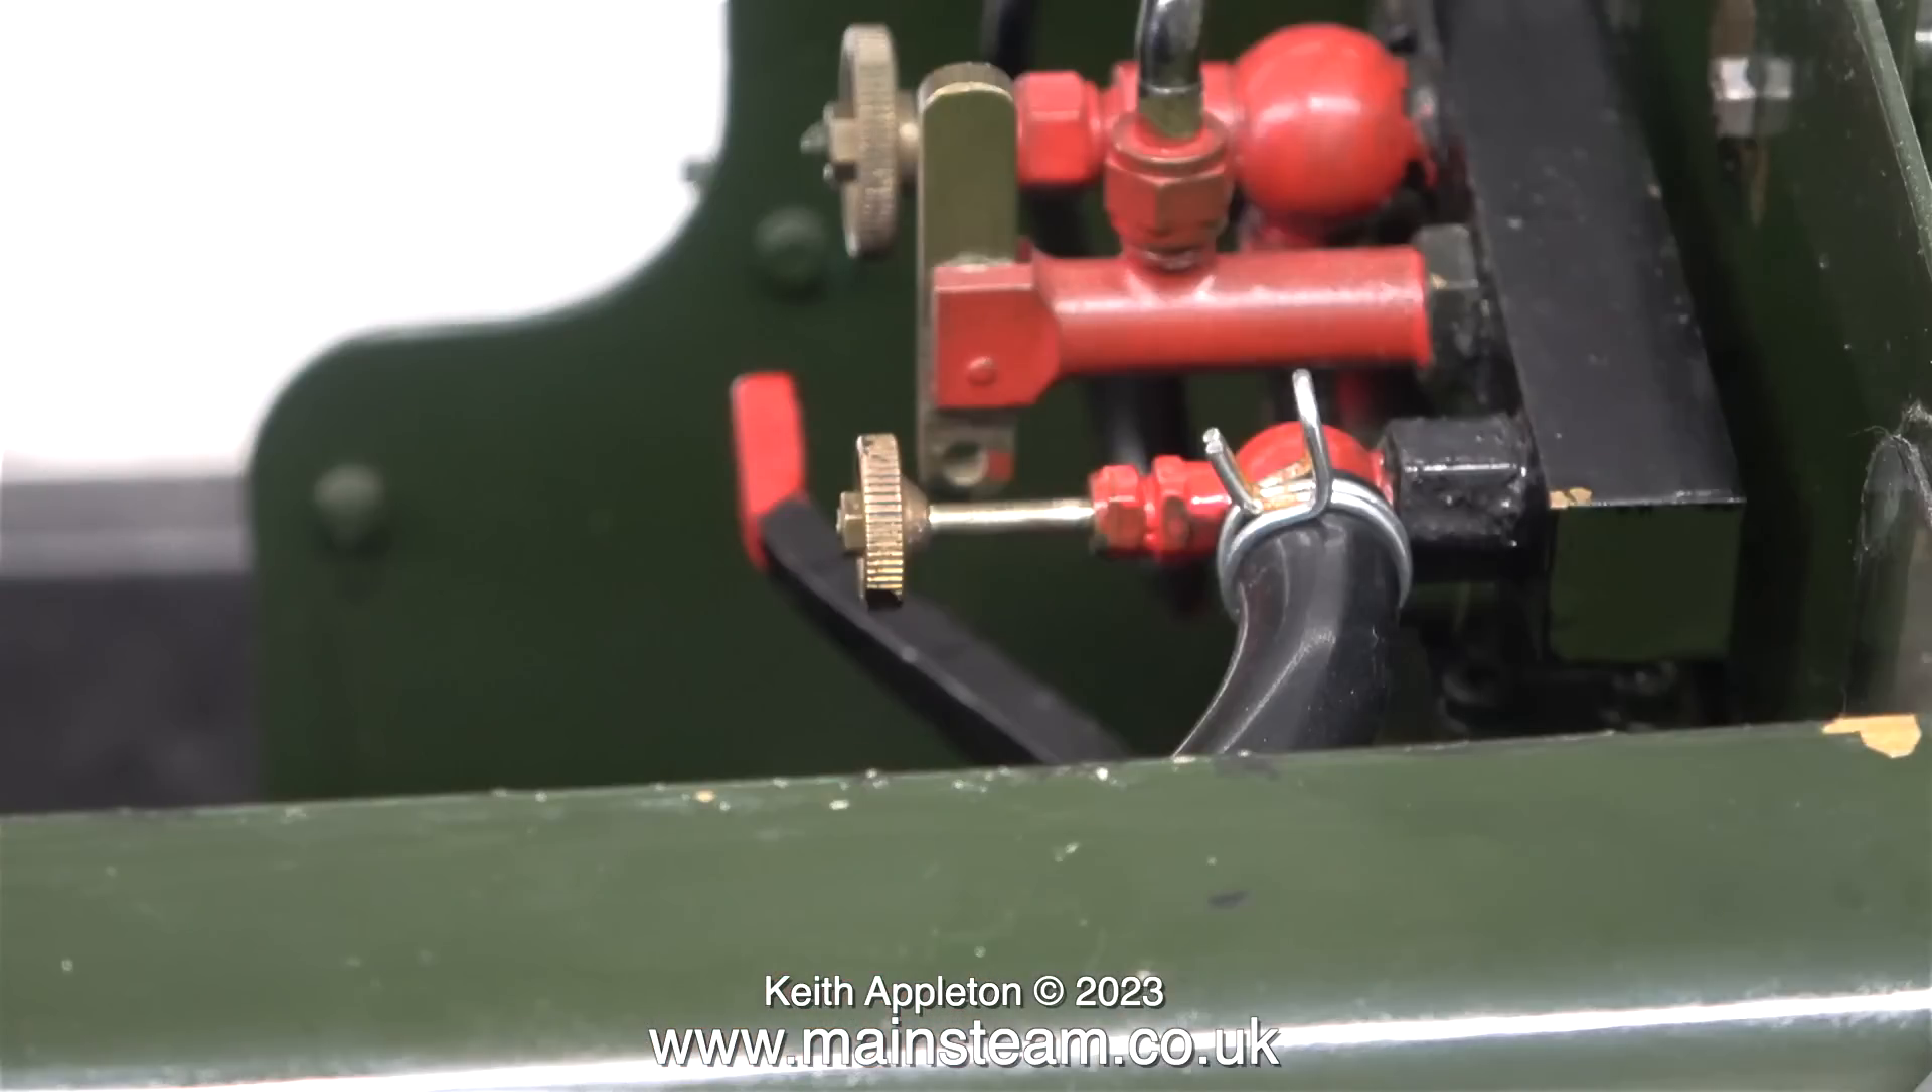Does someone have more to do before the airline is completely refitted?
No.